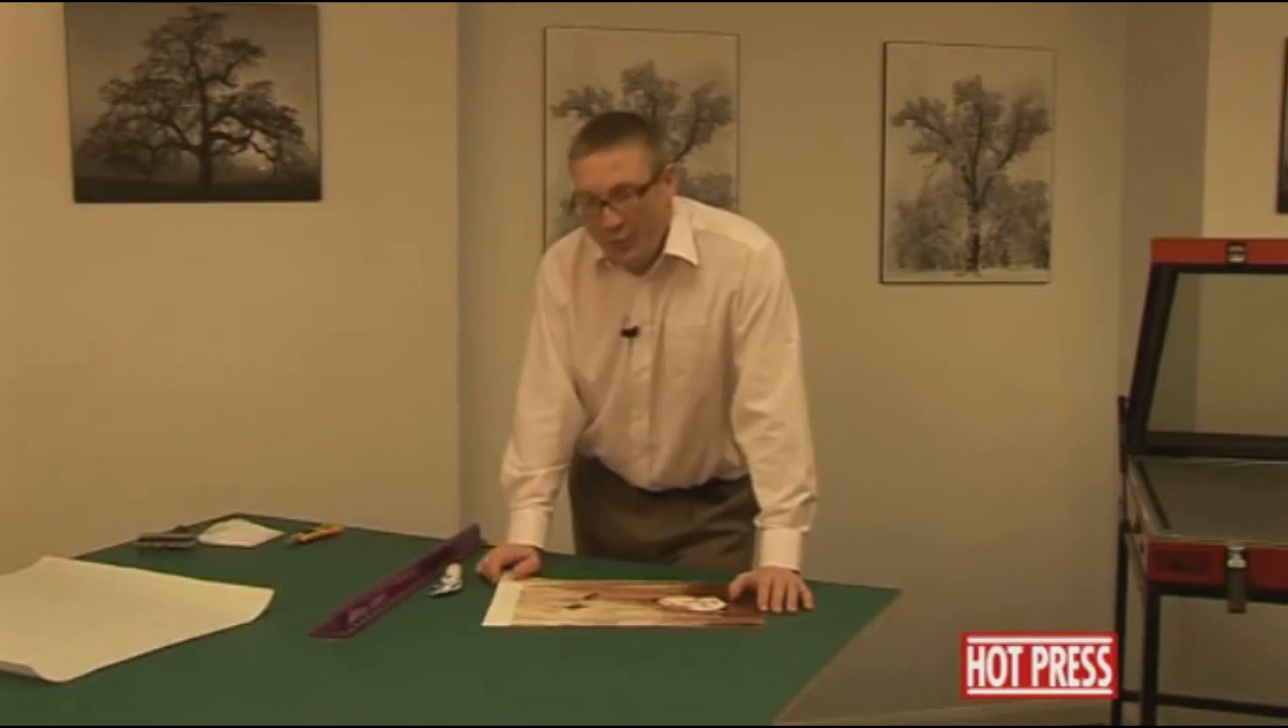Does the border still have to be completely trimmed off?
Yes.